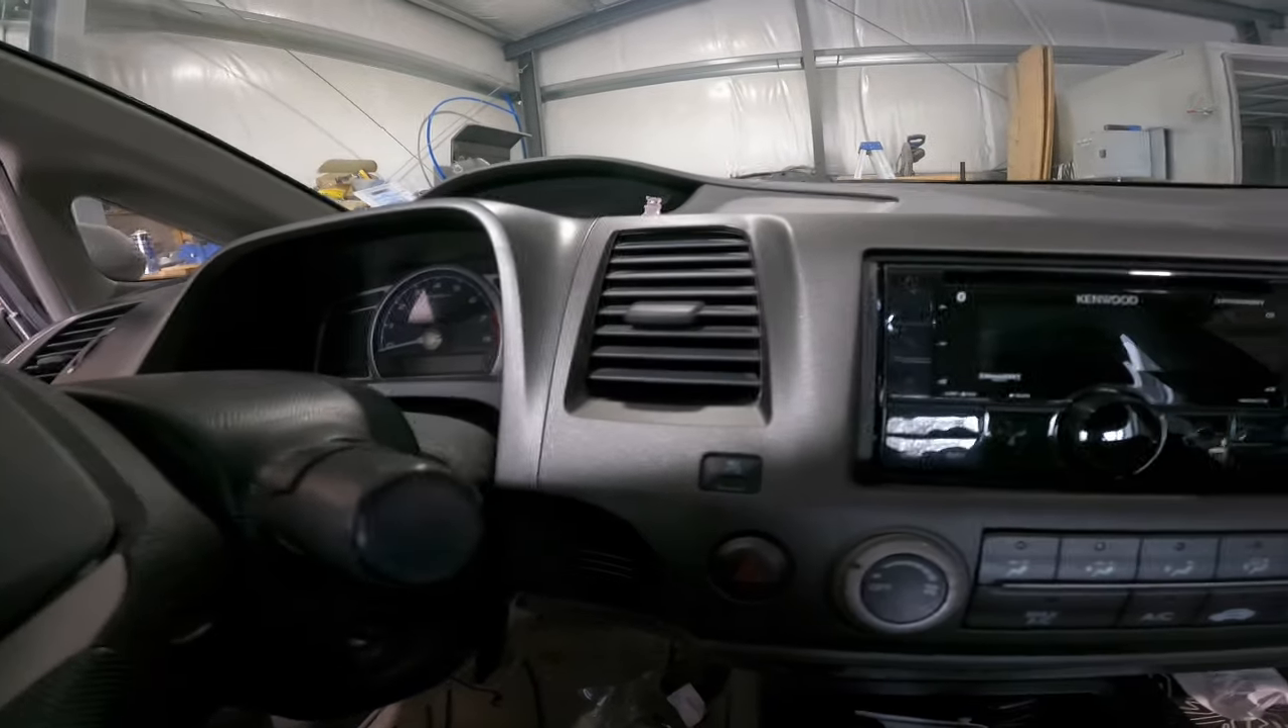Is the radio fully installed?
Yes.